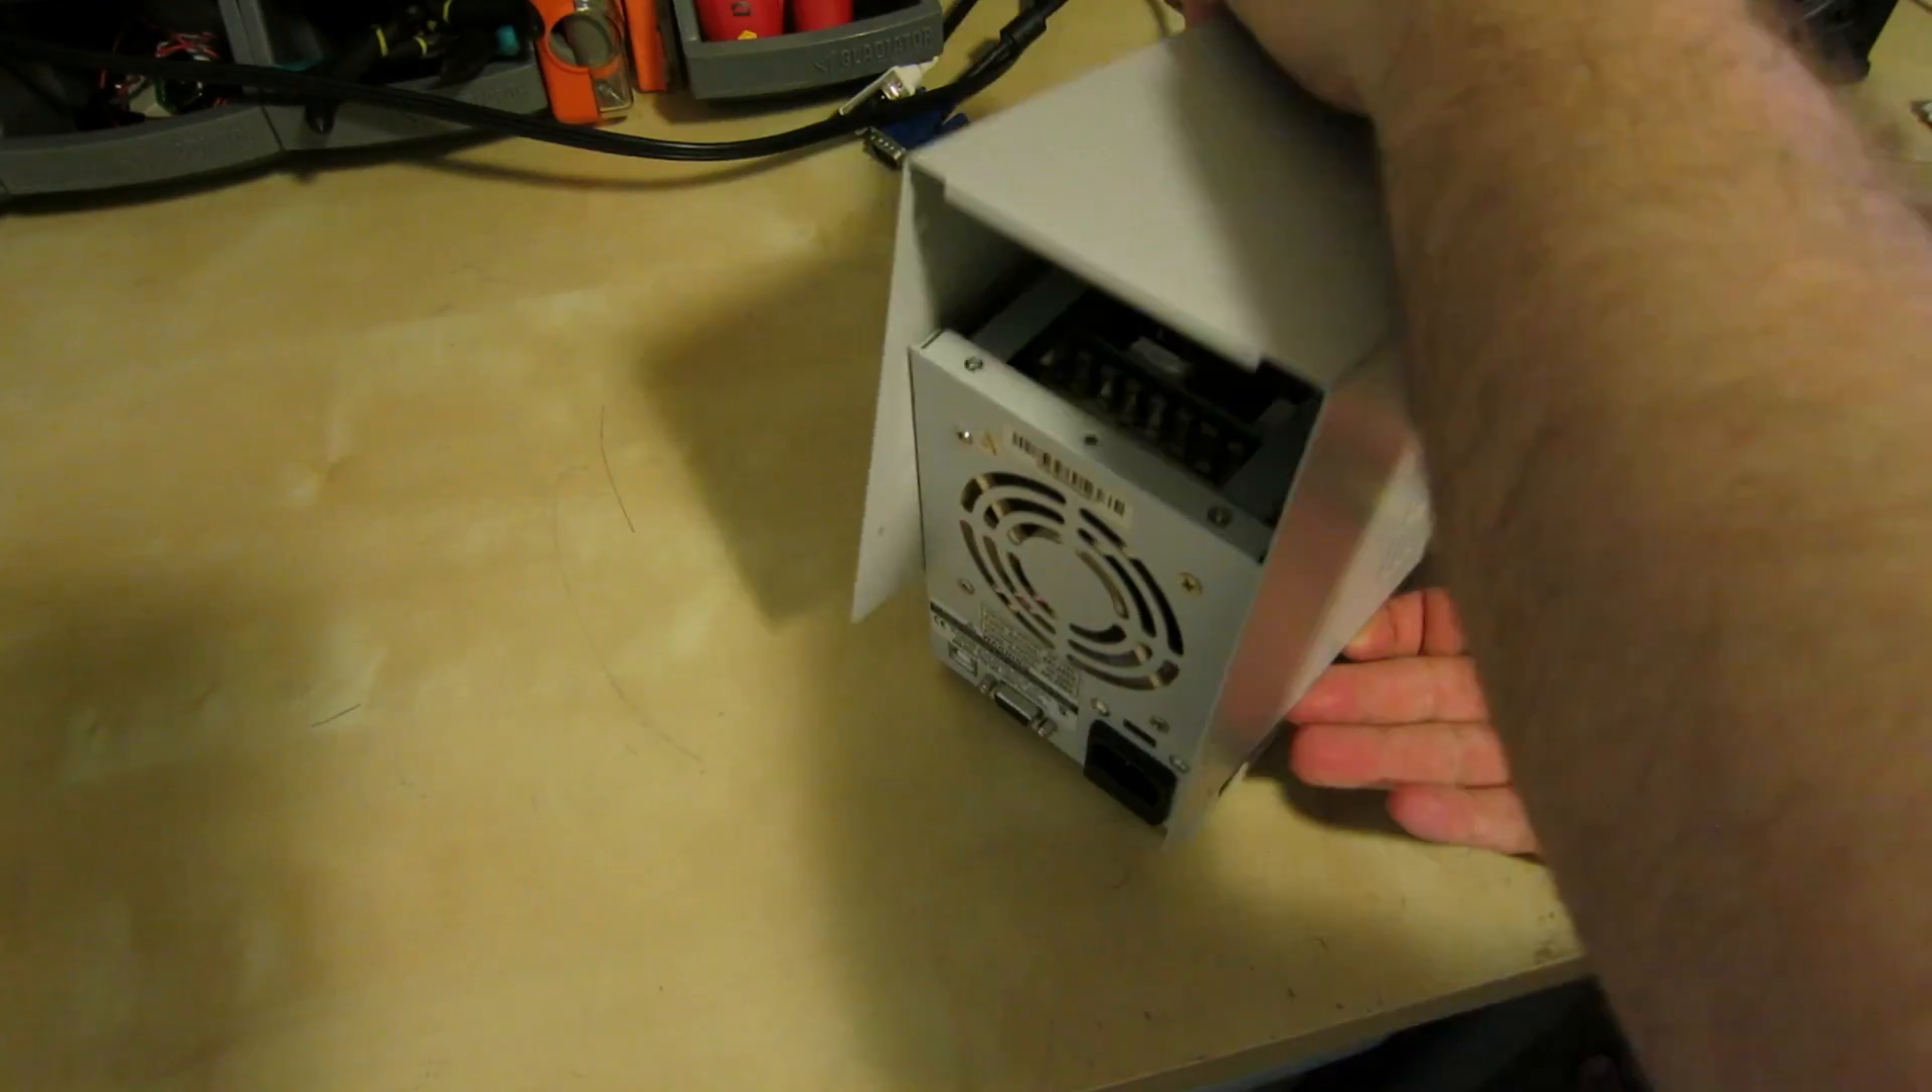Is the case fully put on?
No.